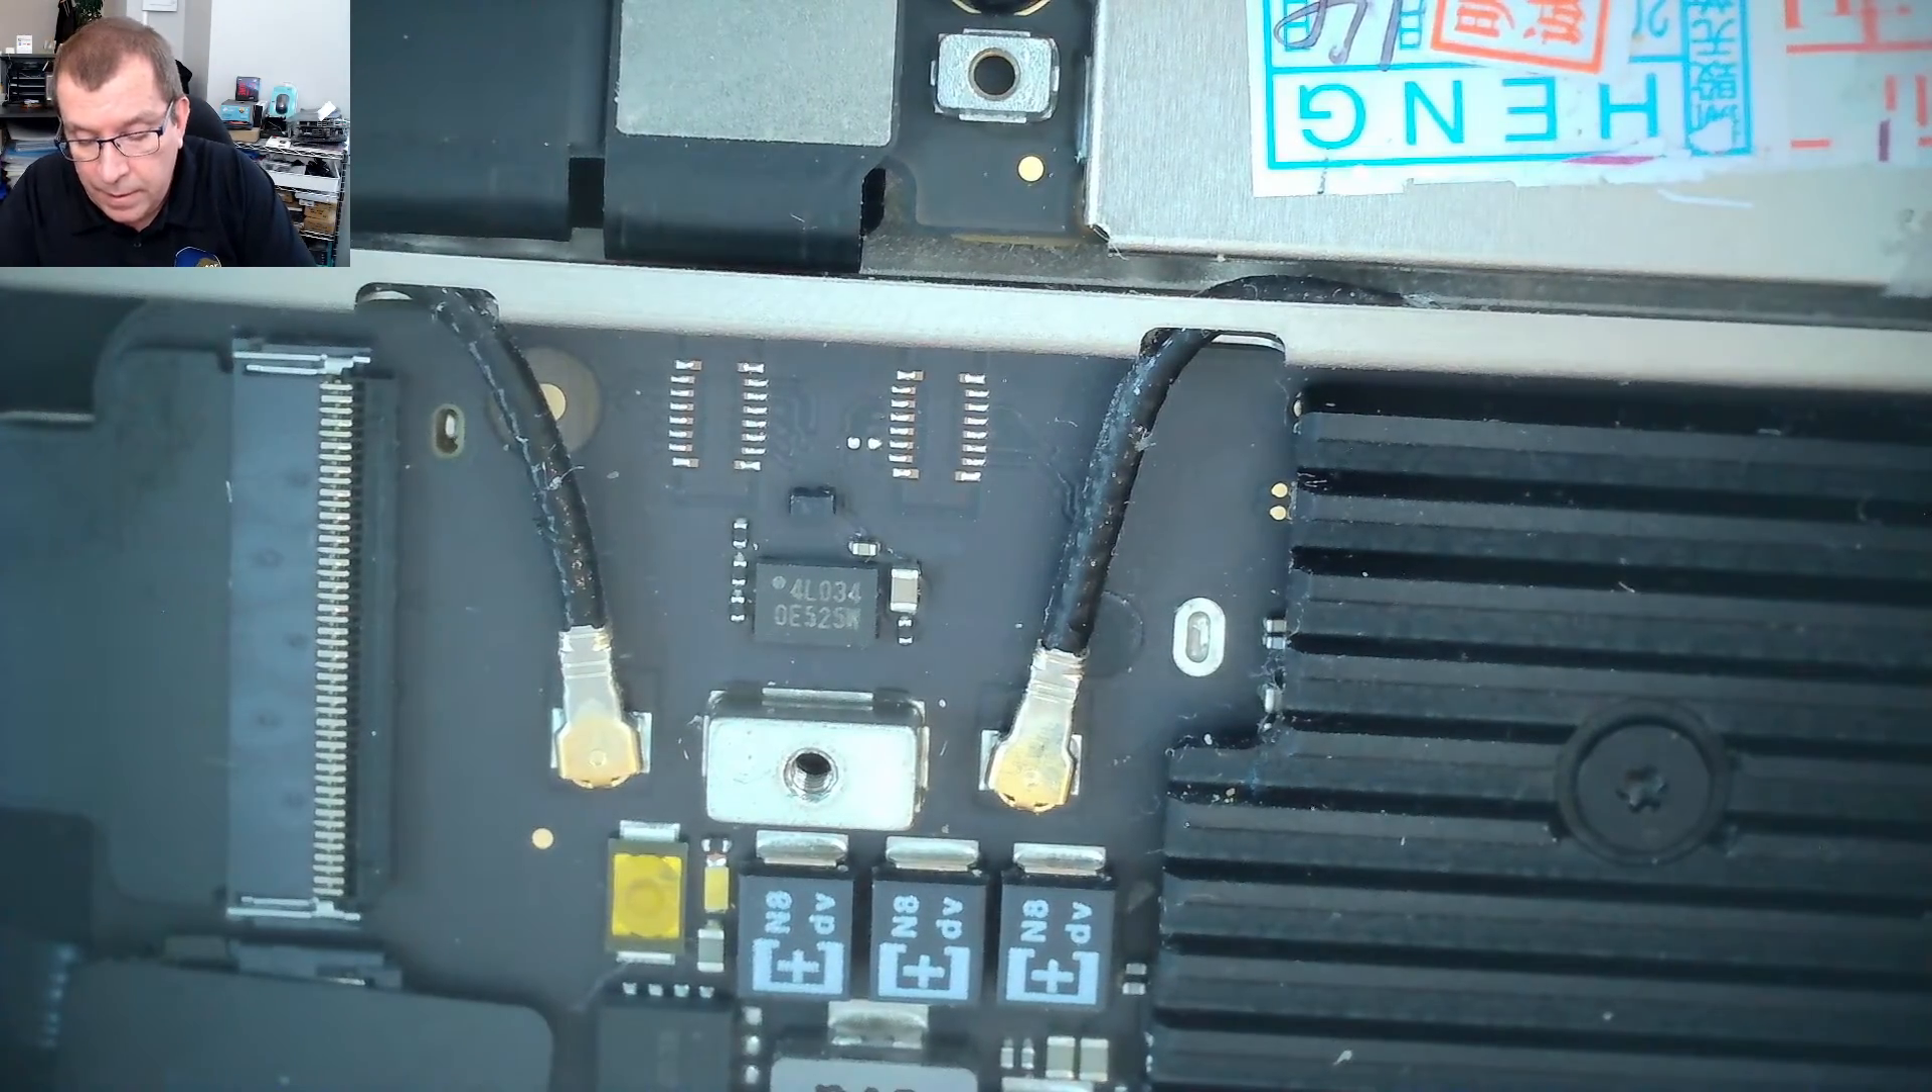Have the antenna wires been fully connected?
Yes.